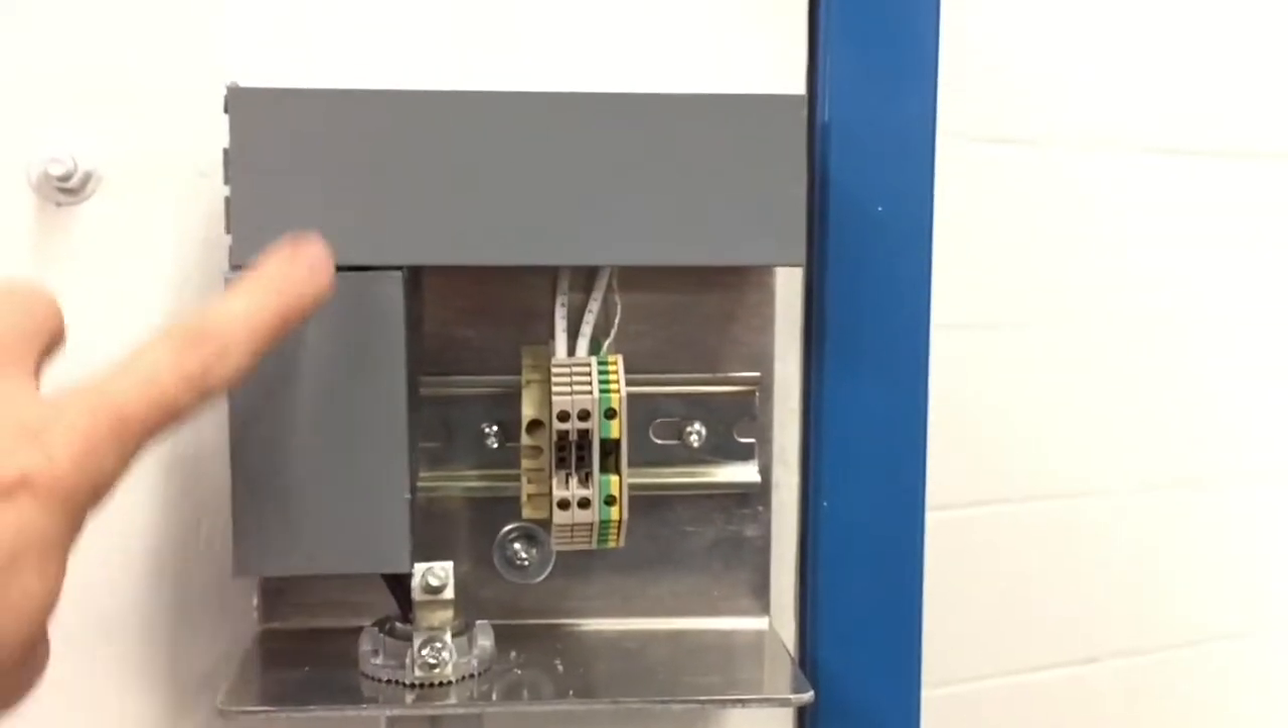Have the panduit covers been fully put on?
Yes.